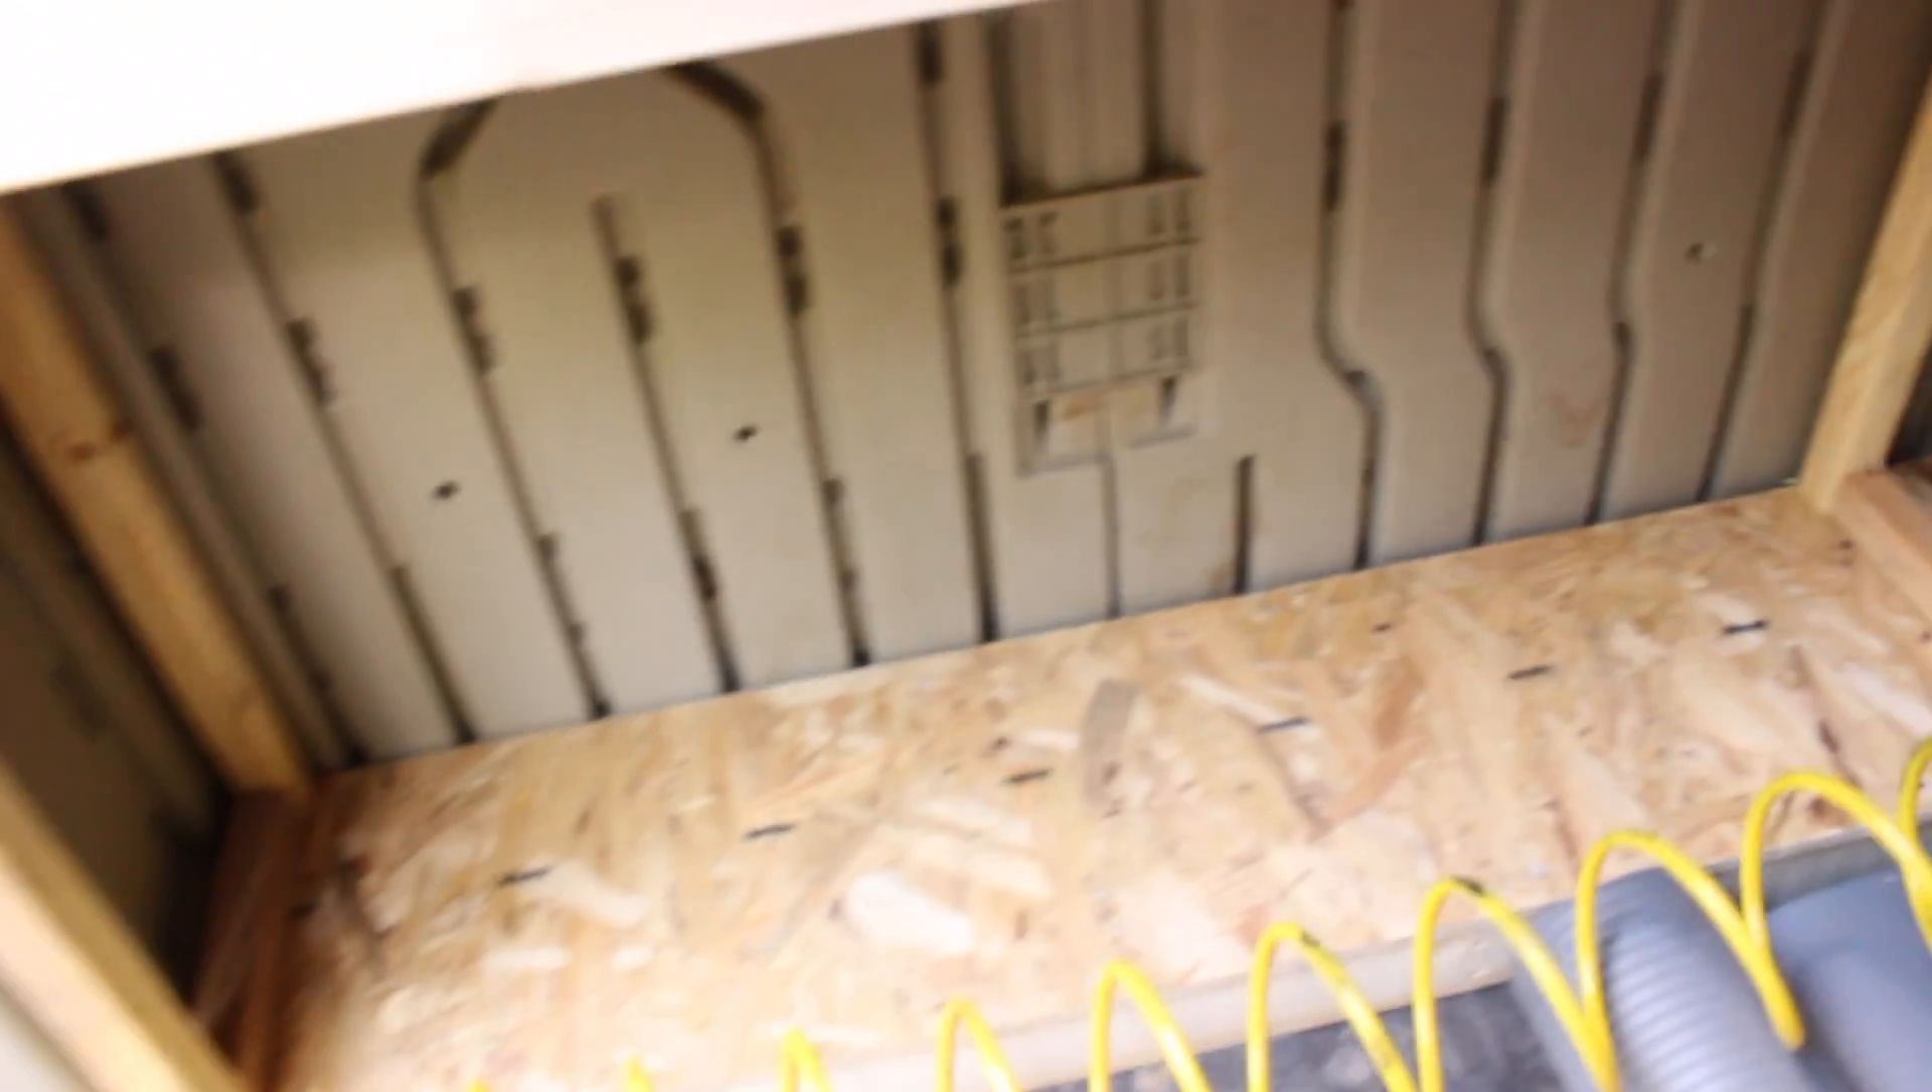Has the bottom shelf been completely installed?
Yes.